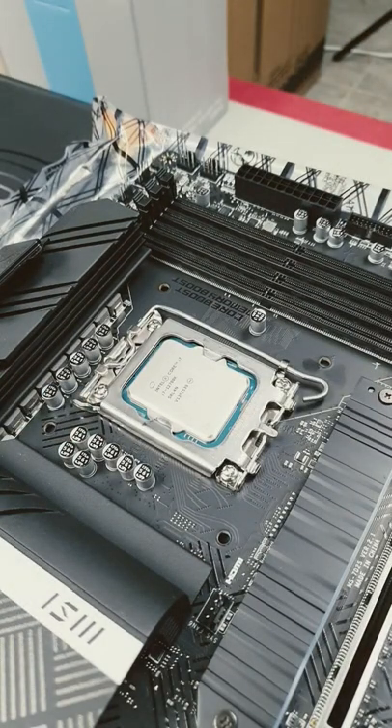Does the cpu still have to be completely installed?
No.